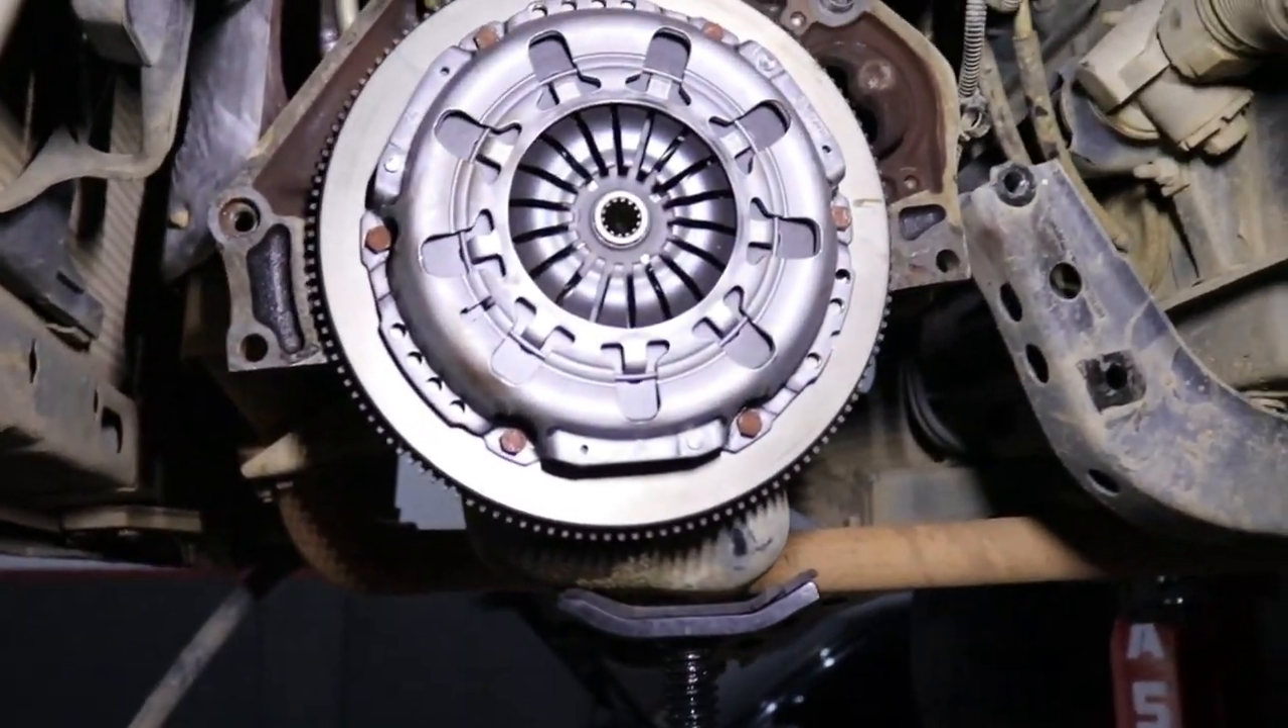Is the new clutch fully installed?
Yes.